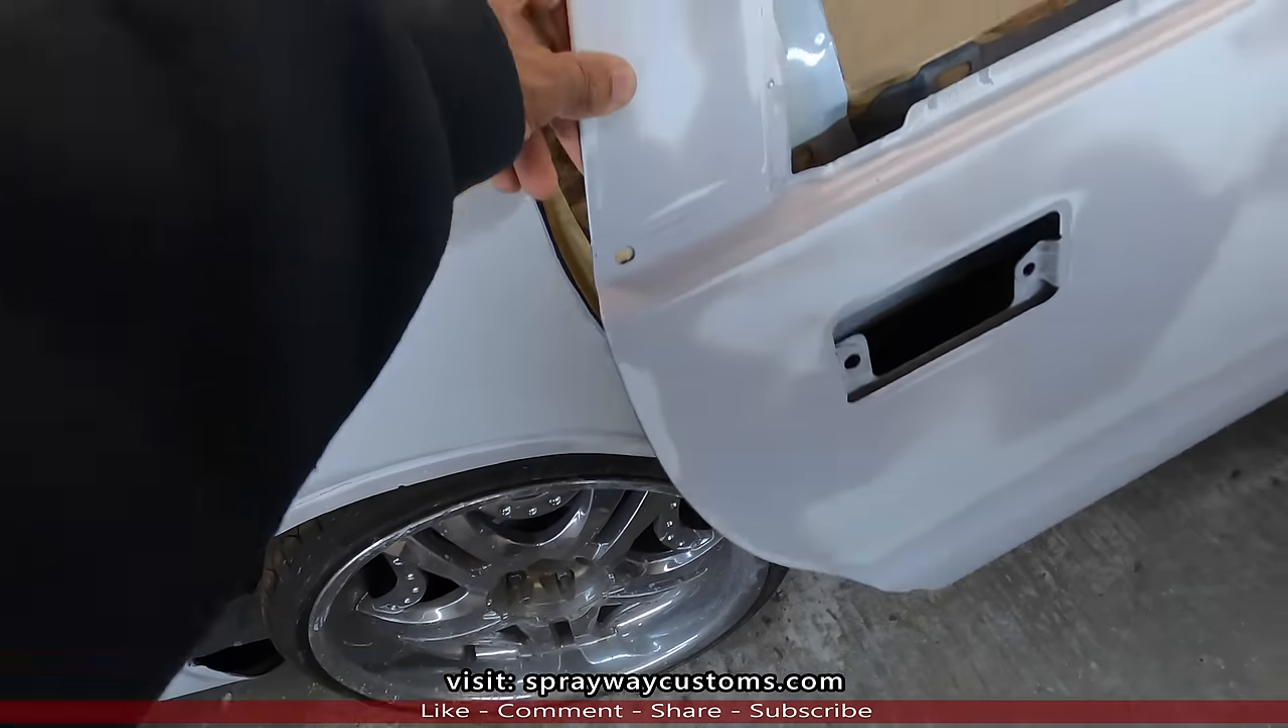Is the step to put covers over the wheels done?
No.